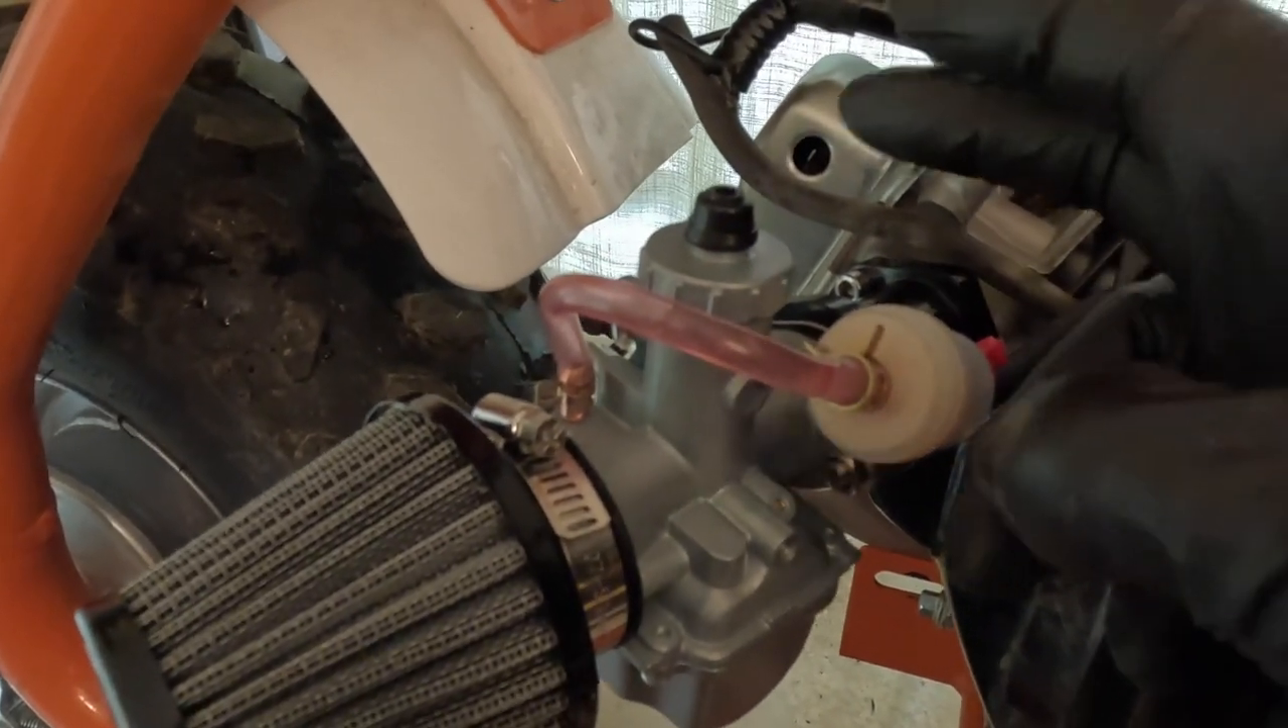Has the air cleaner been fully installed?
Yes.